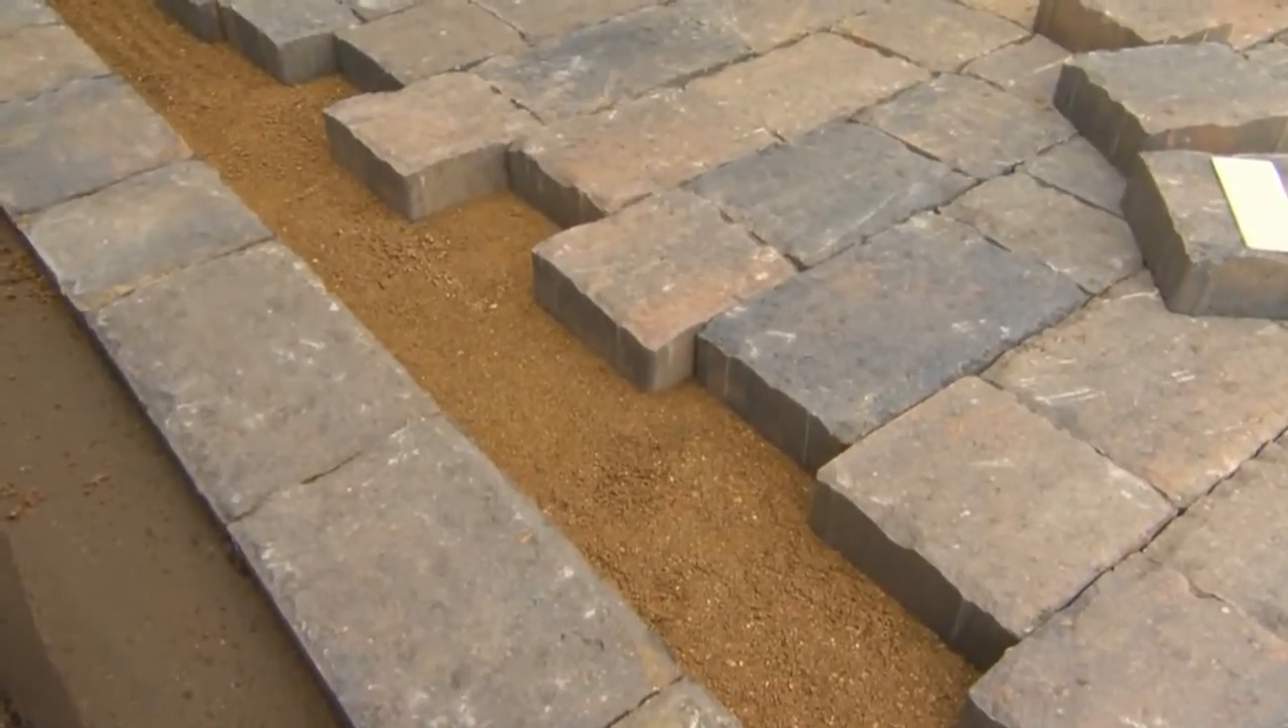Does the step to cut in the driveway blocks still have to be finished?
Yes.